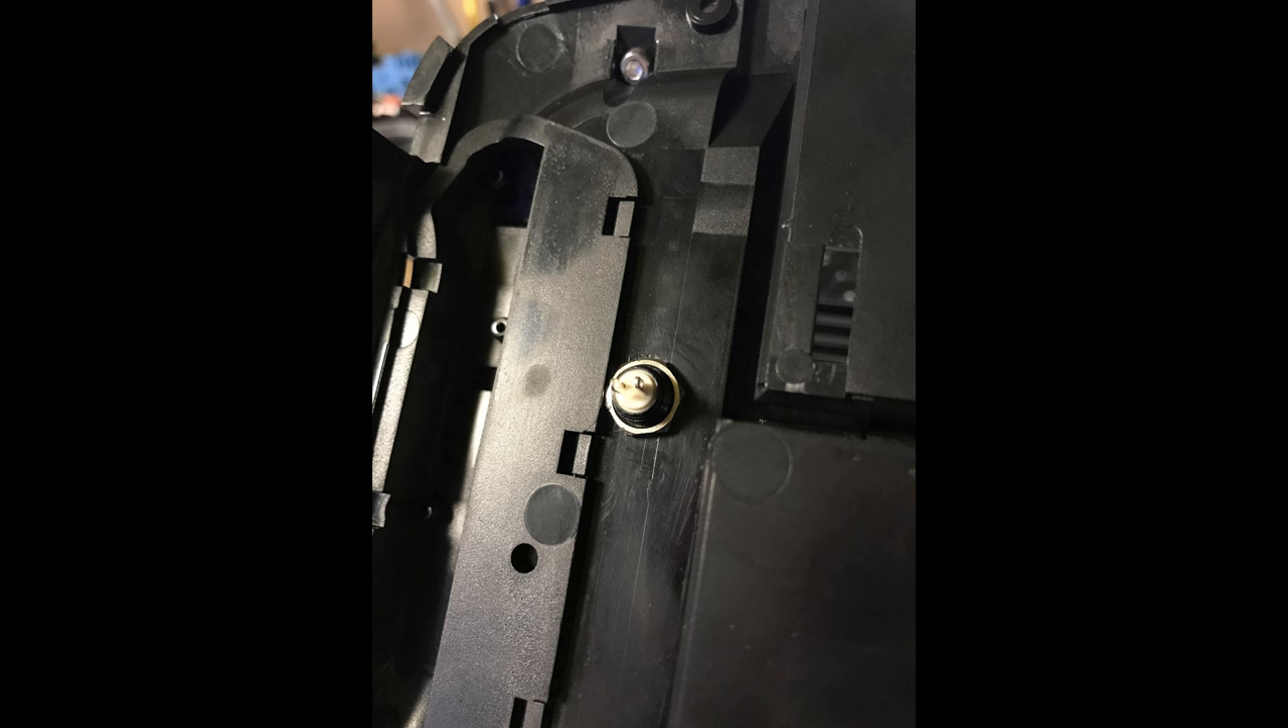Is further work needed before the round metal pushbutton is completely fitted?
No.